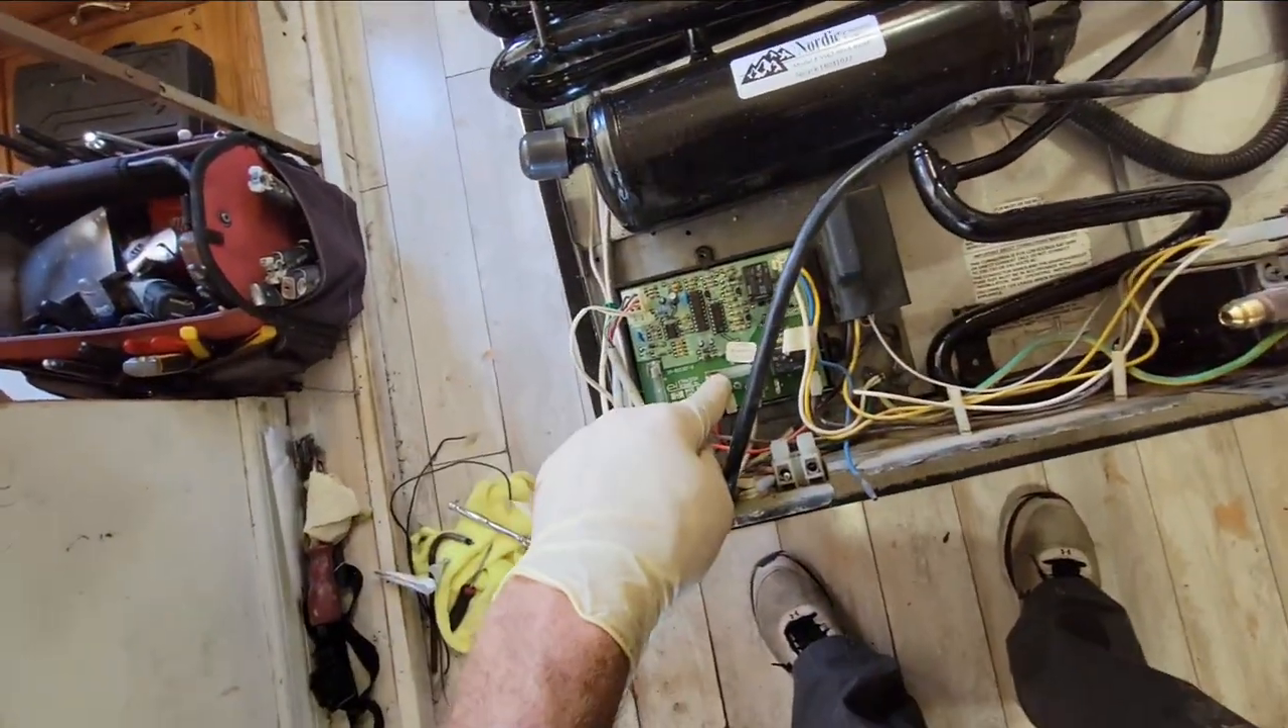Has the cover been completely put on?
No.